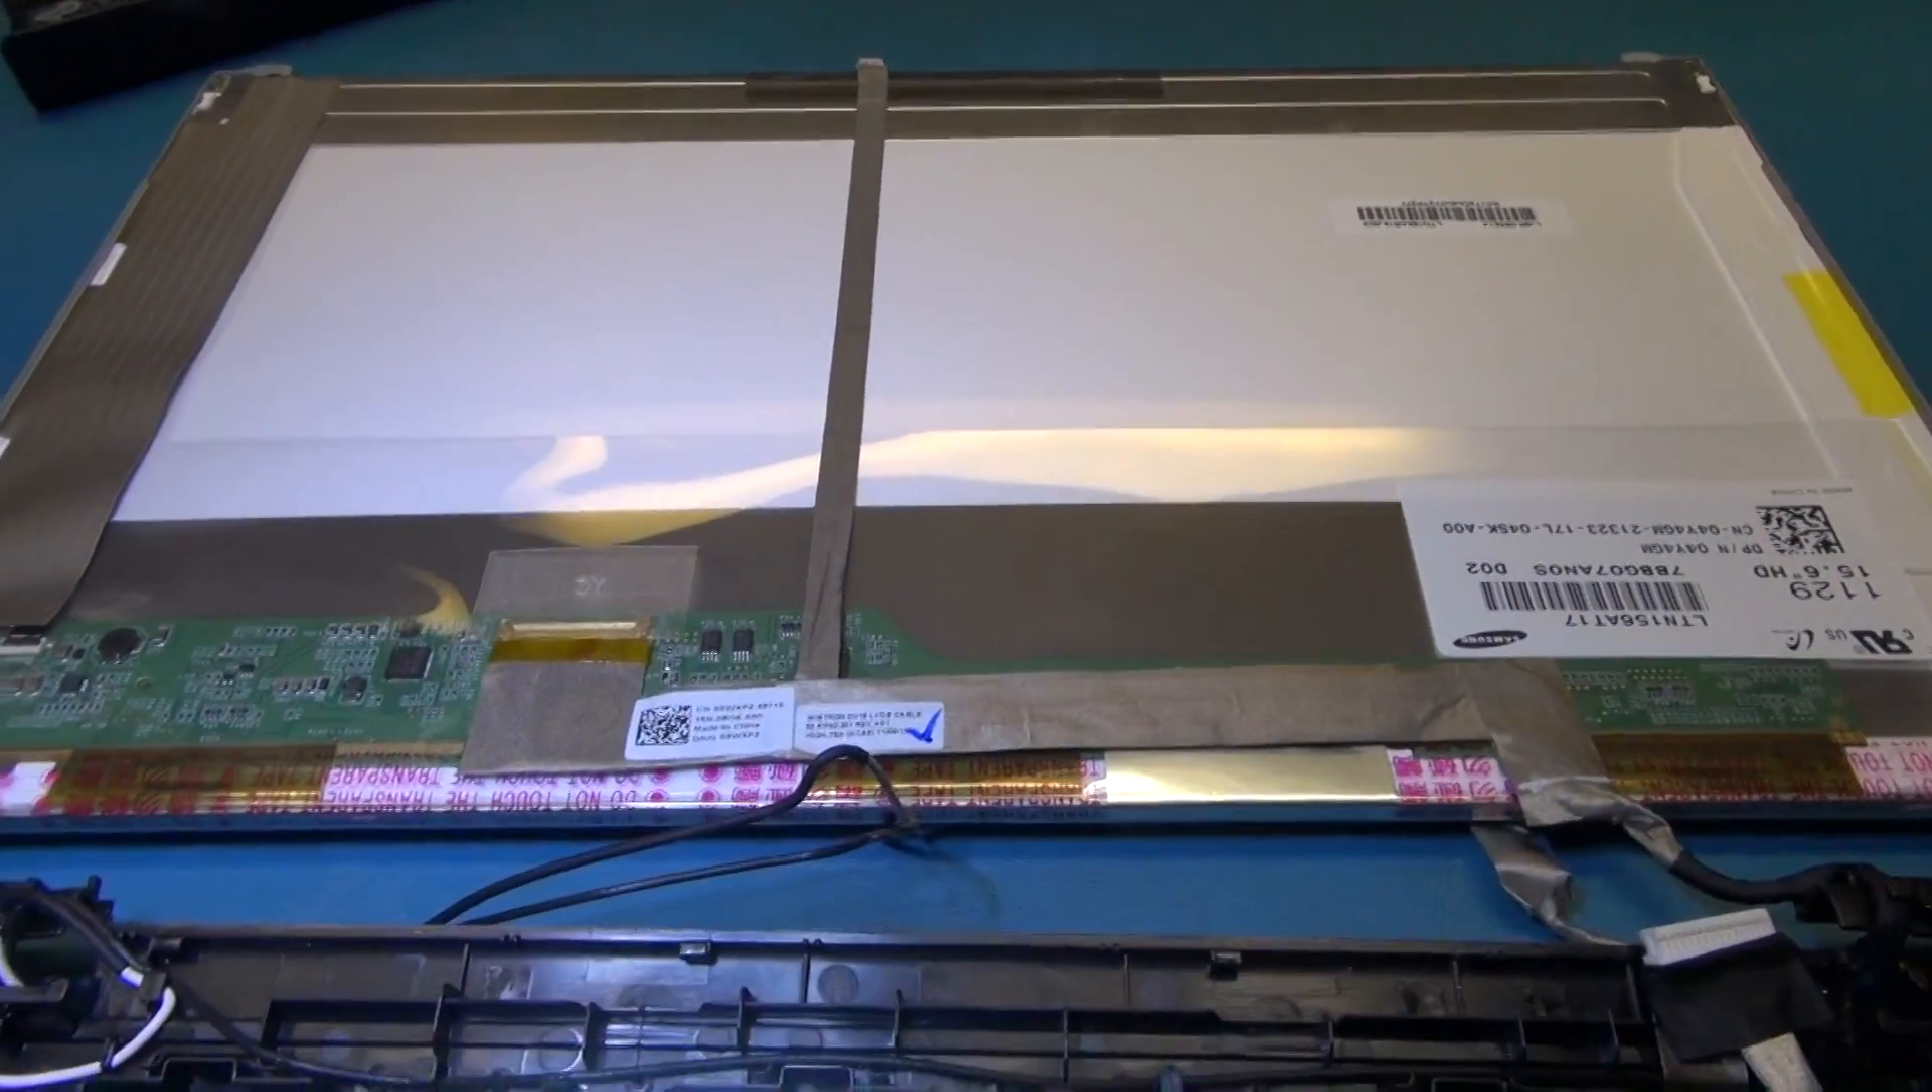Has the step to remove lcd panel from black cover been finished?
Yes.